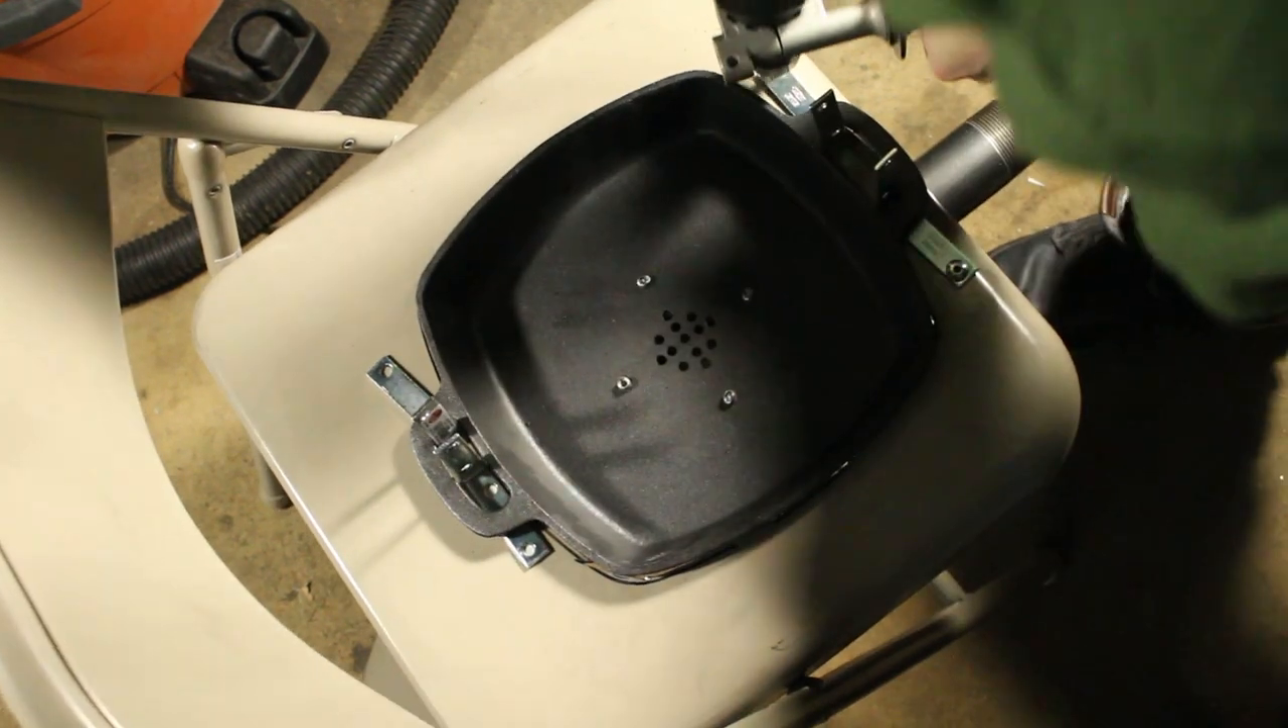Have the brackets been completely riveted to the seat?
No.